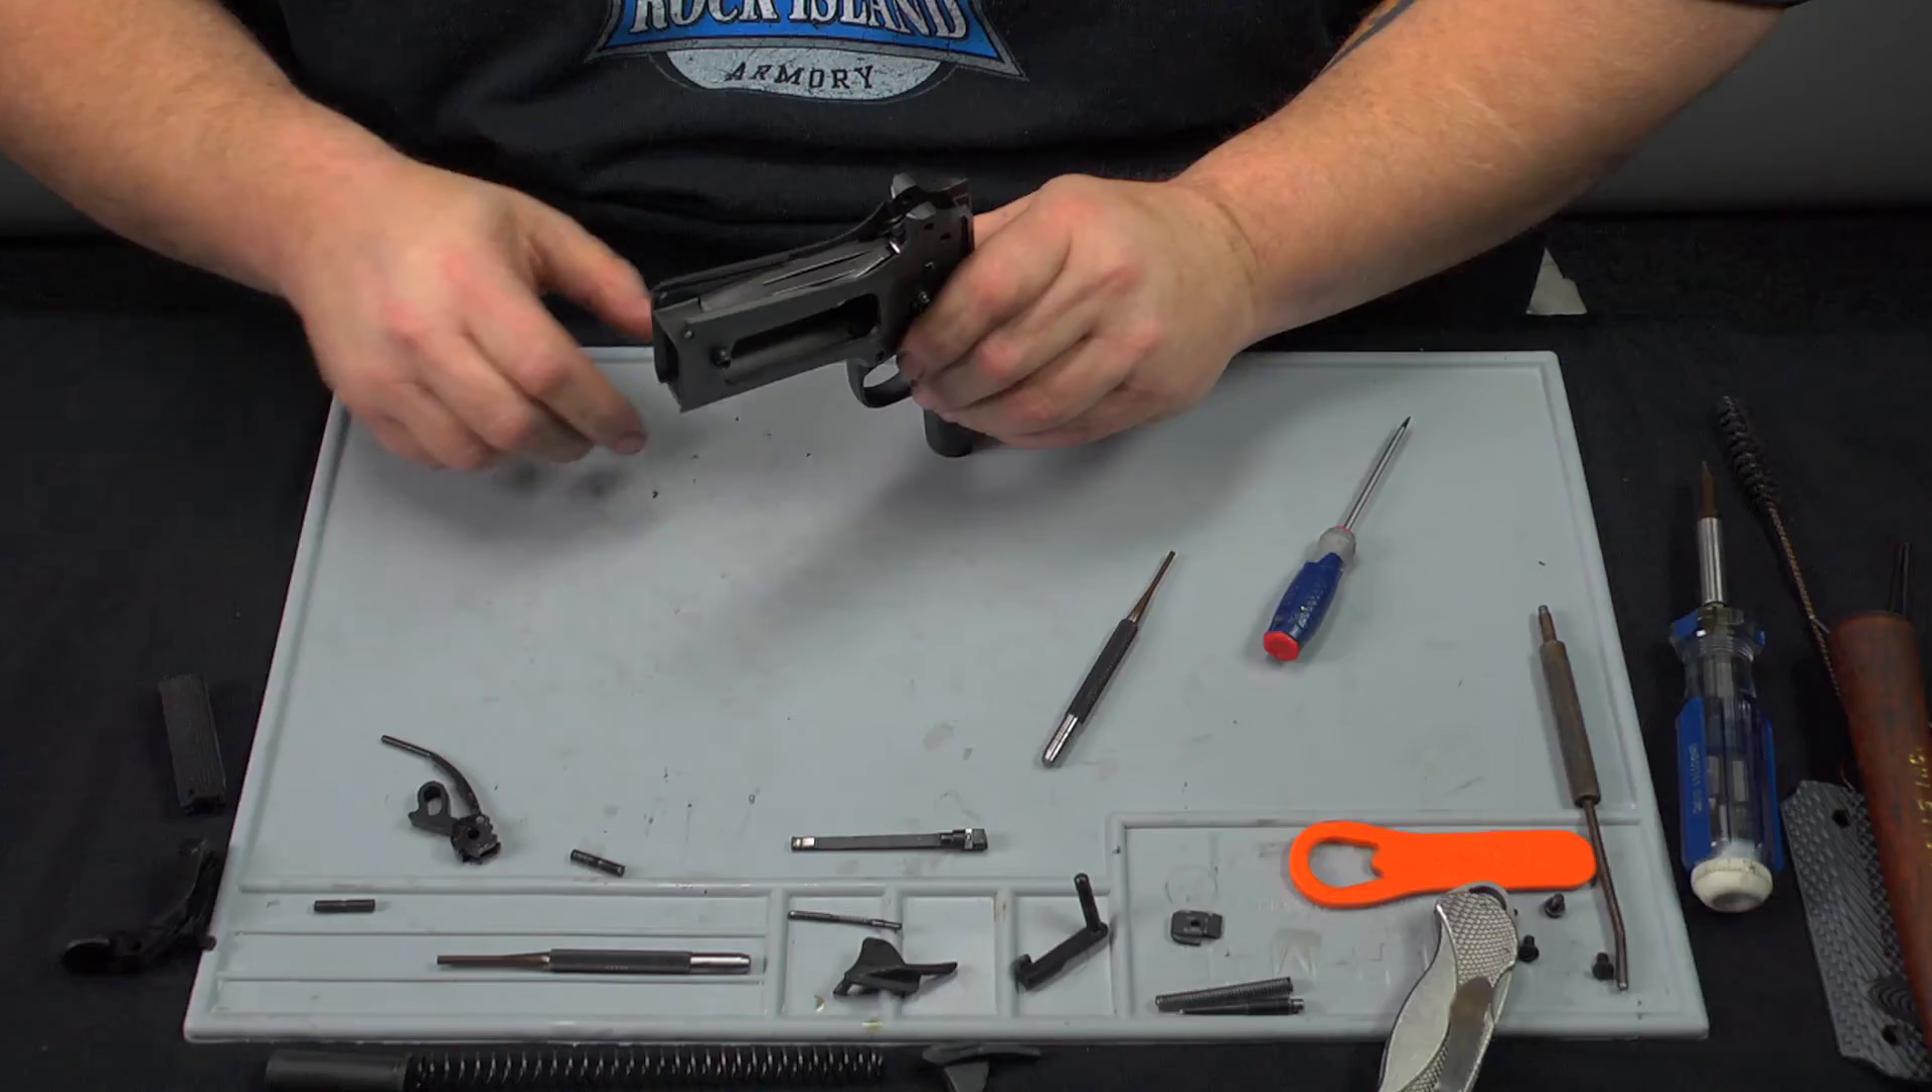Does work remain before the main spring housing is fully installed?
Yes.